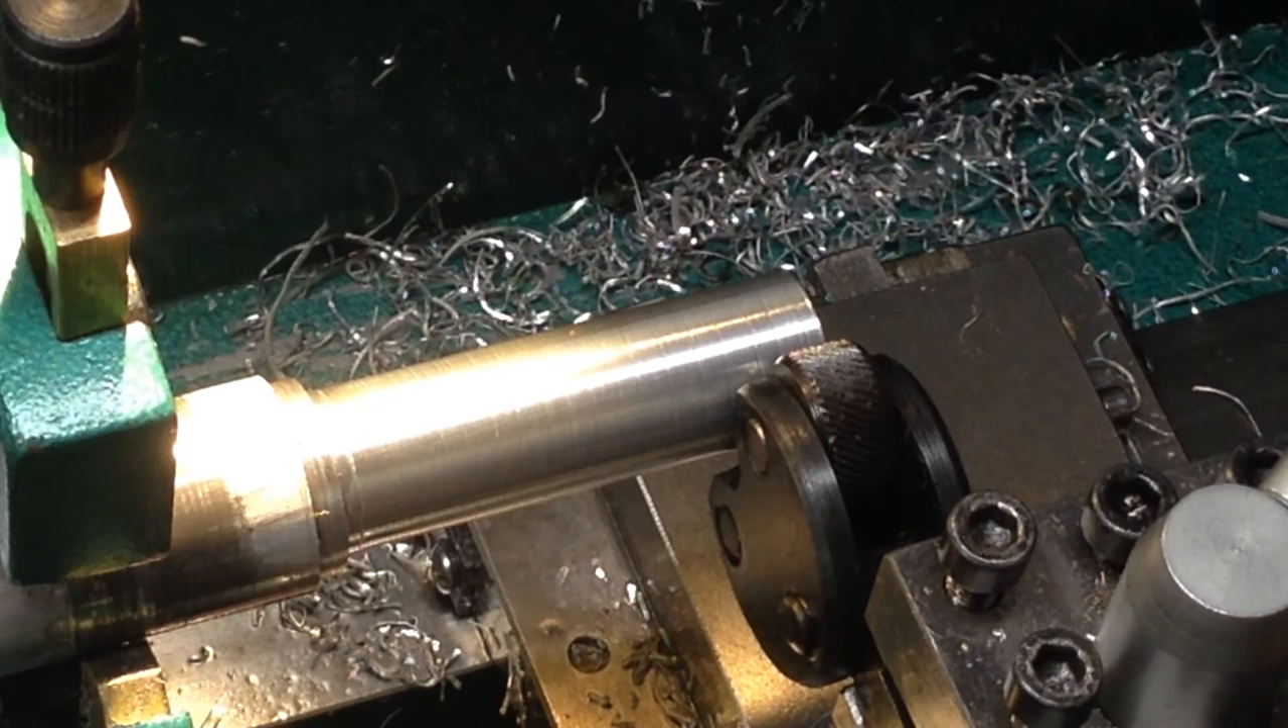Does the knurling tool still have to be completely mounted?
No.